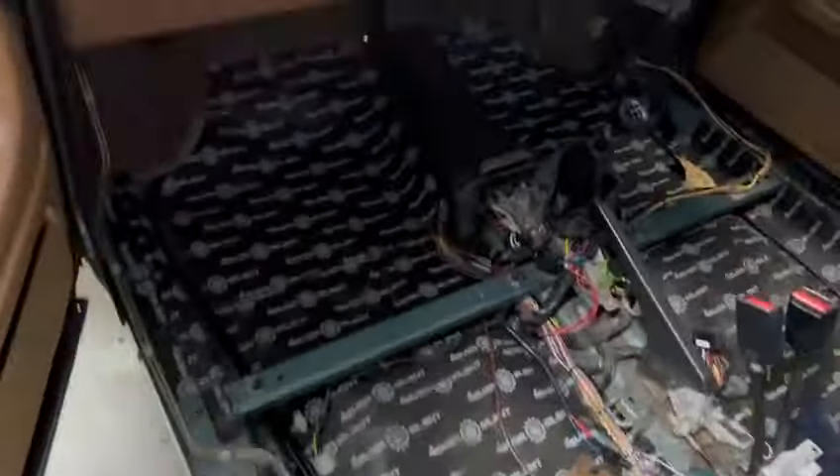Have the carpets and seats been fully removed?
Yes.